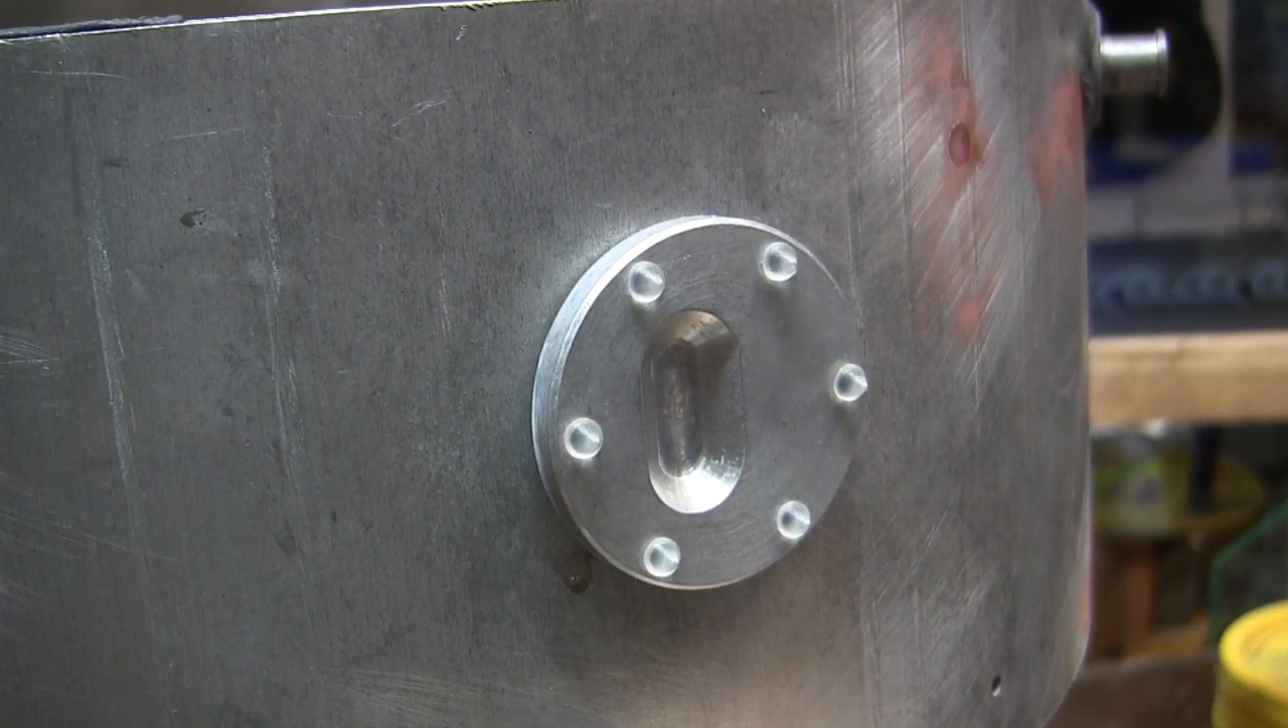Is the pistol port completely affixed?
Yes.